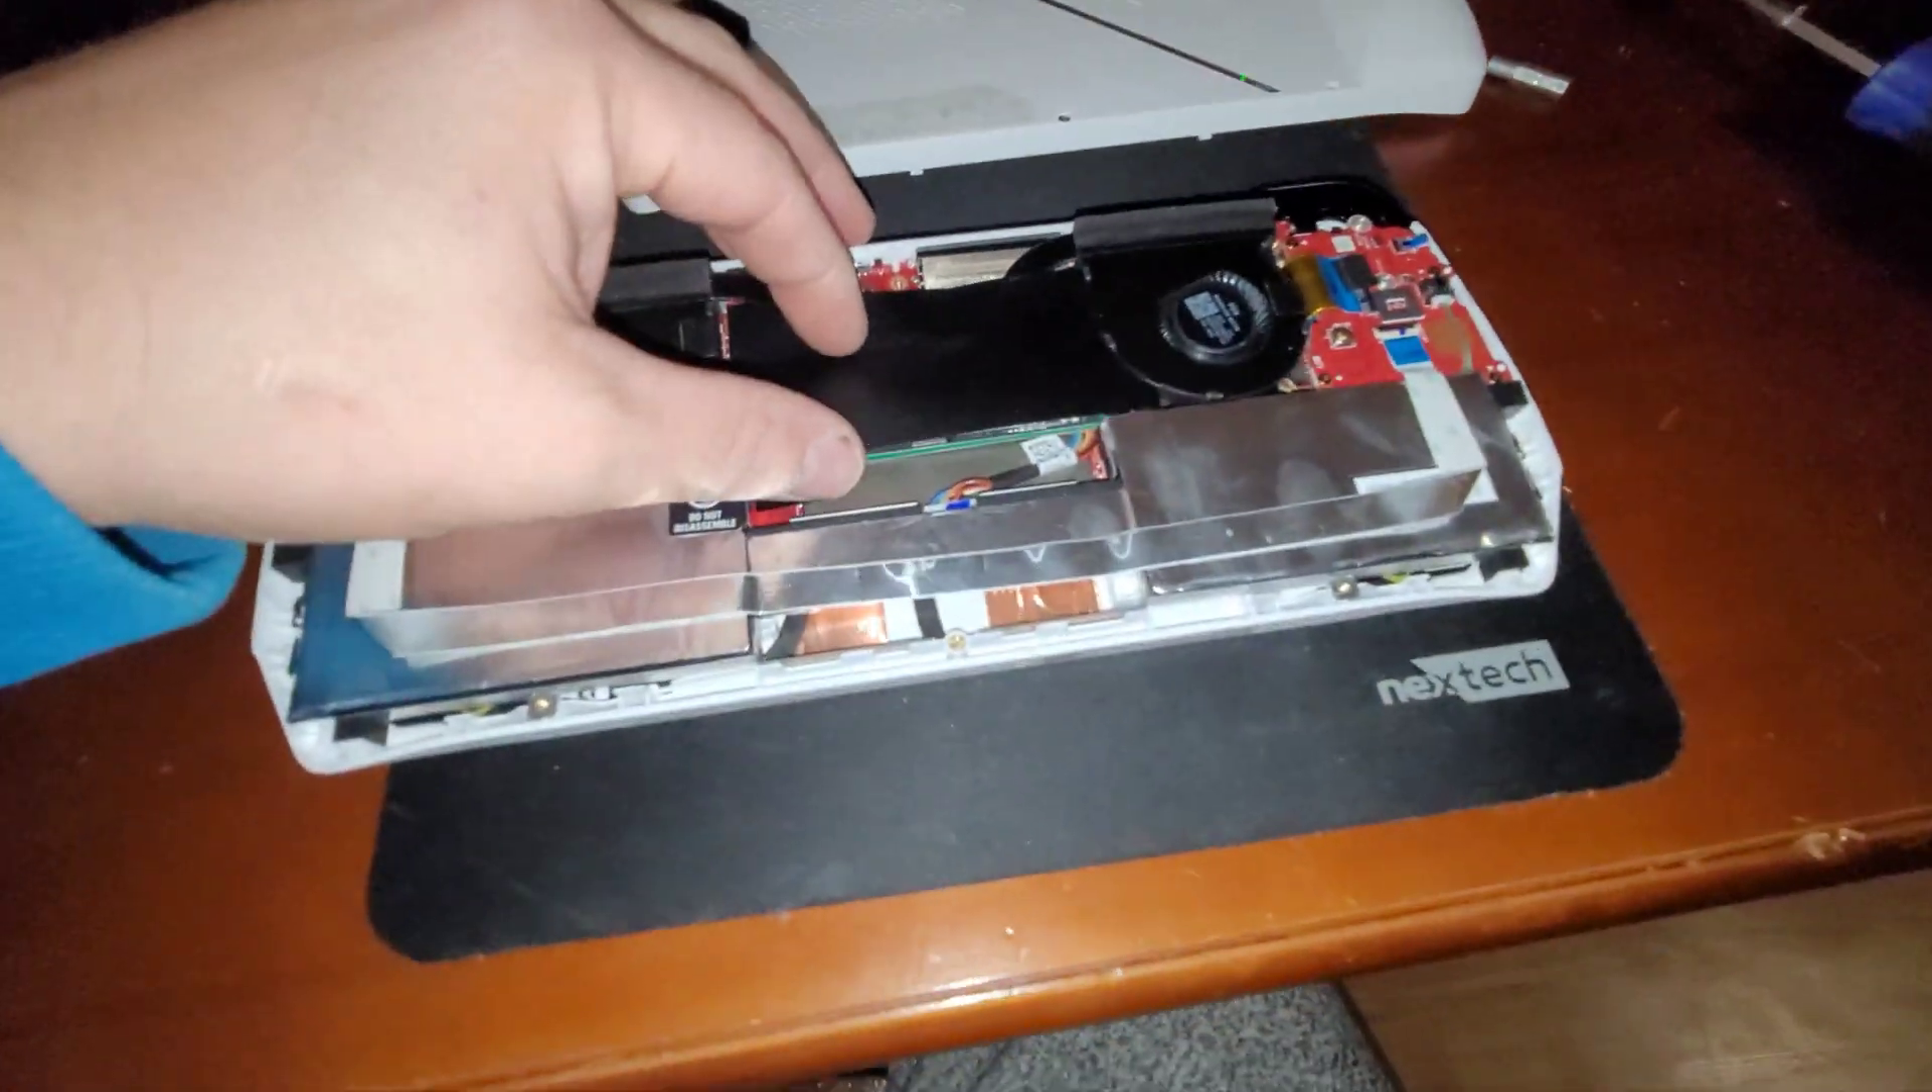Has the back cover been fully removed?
Yes.